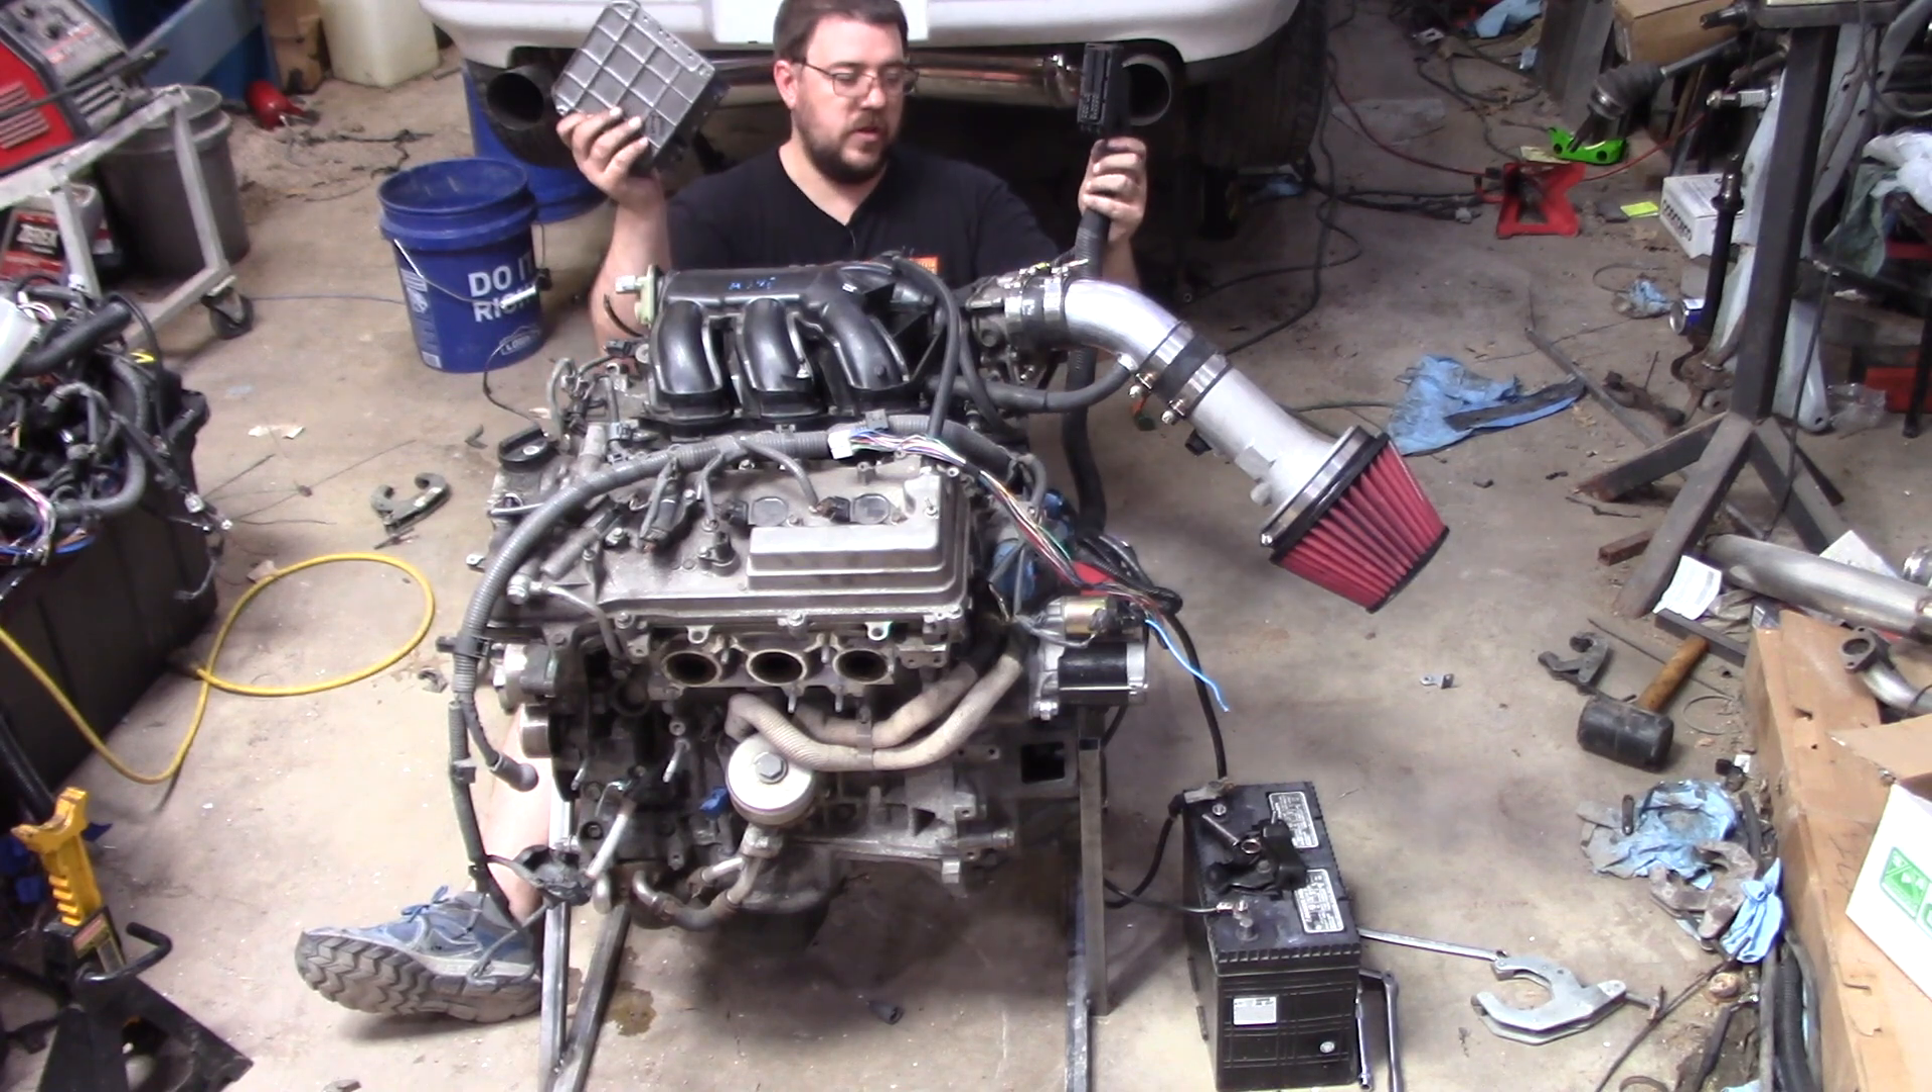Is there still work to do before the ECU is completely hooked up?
Yes.